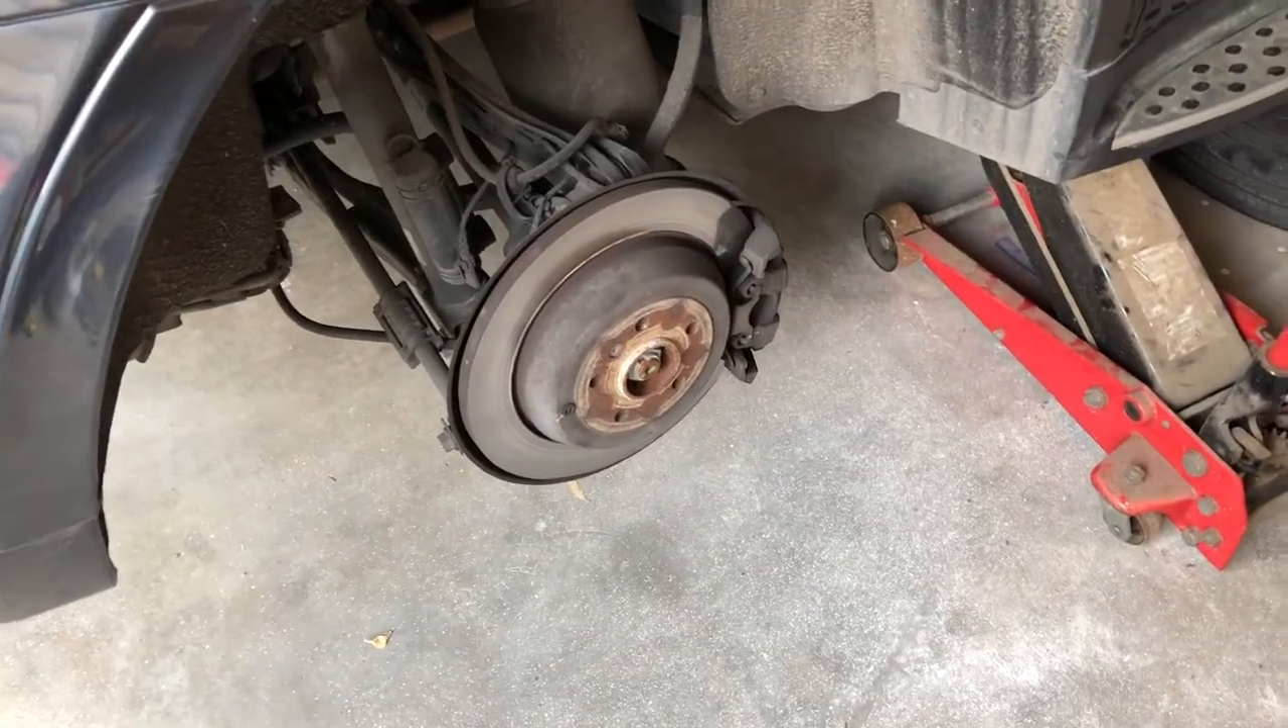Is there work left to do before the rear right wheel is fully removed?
No.